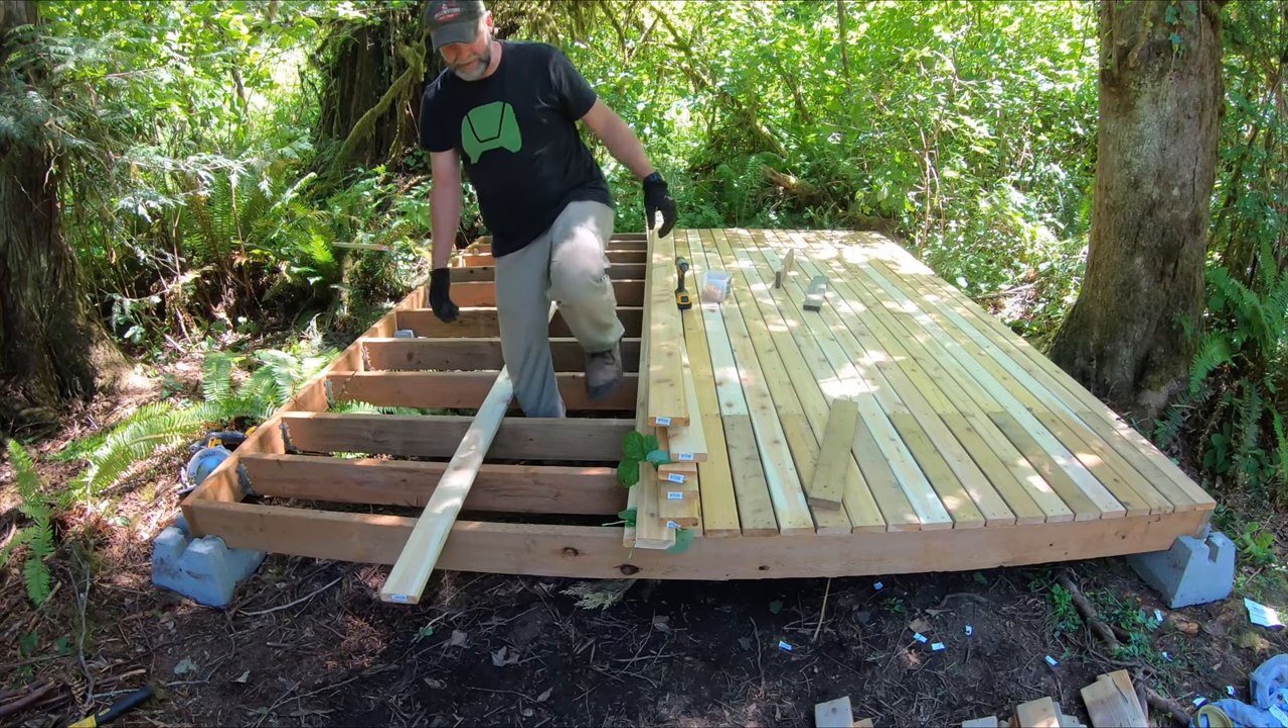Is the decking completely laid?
No.